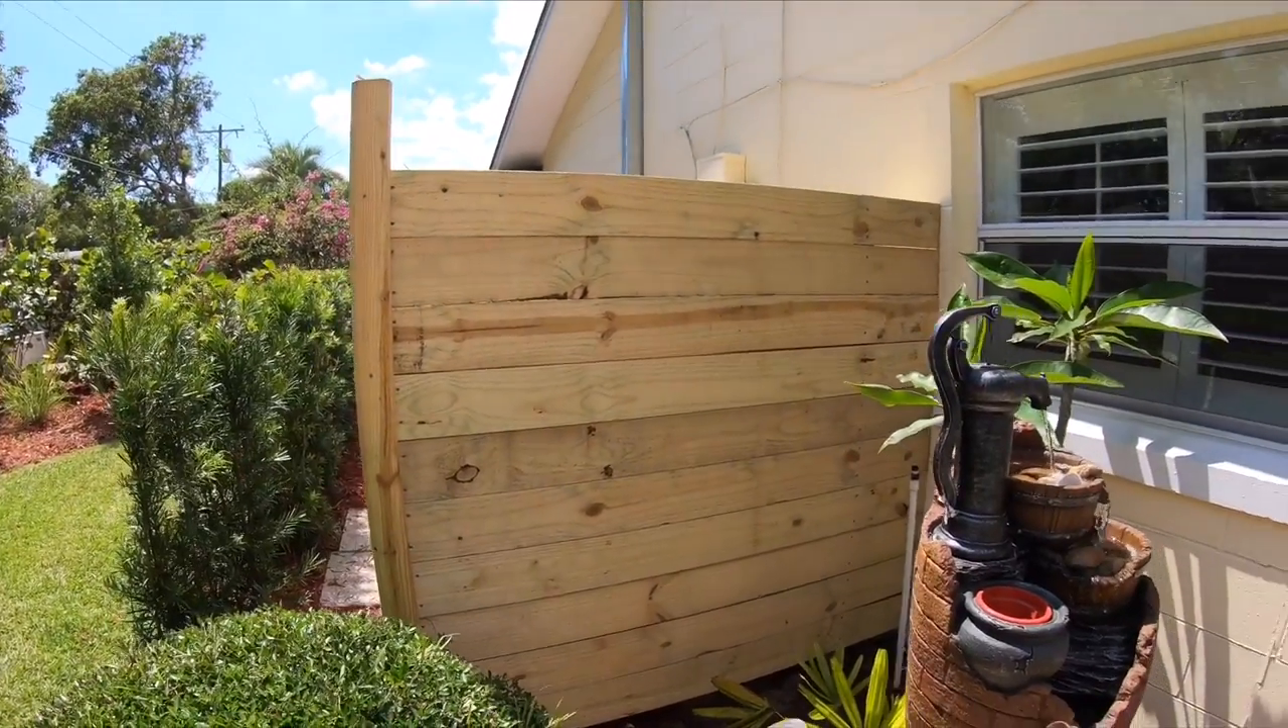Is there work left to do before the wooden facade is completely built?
No.